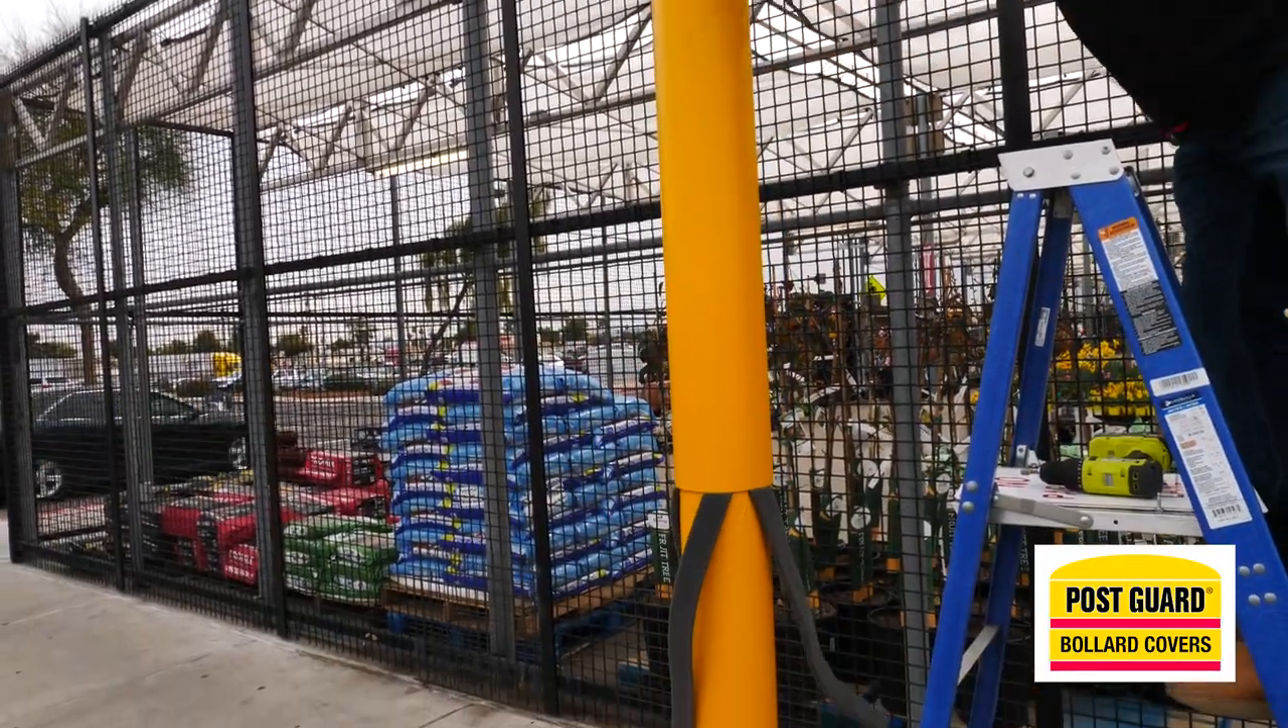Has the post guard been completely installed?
No.